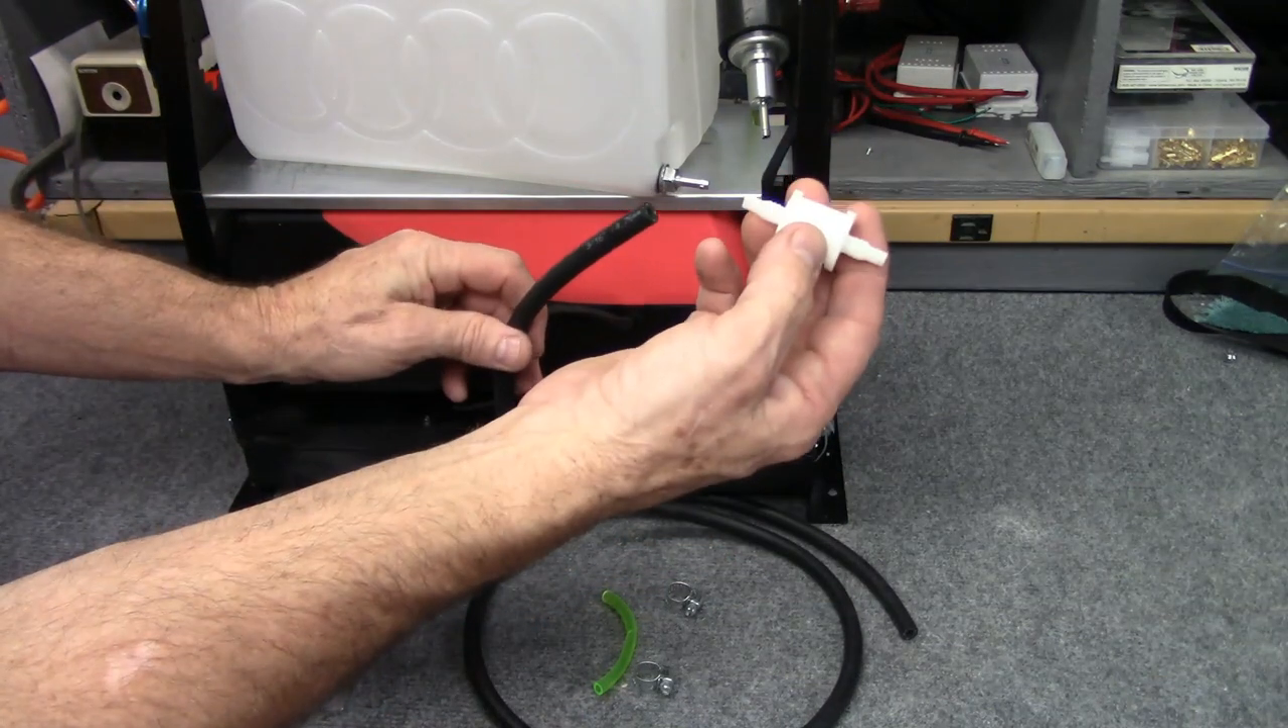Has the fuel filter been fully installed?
No.